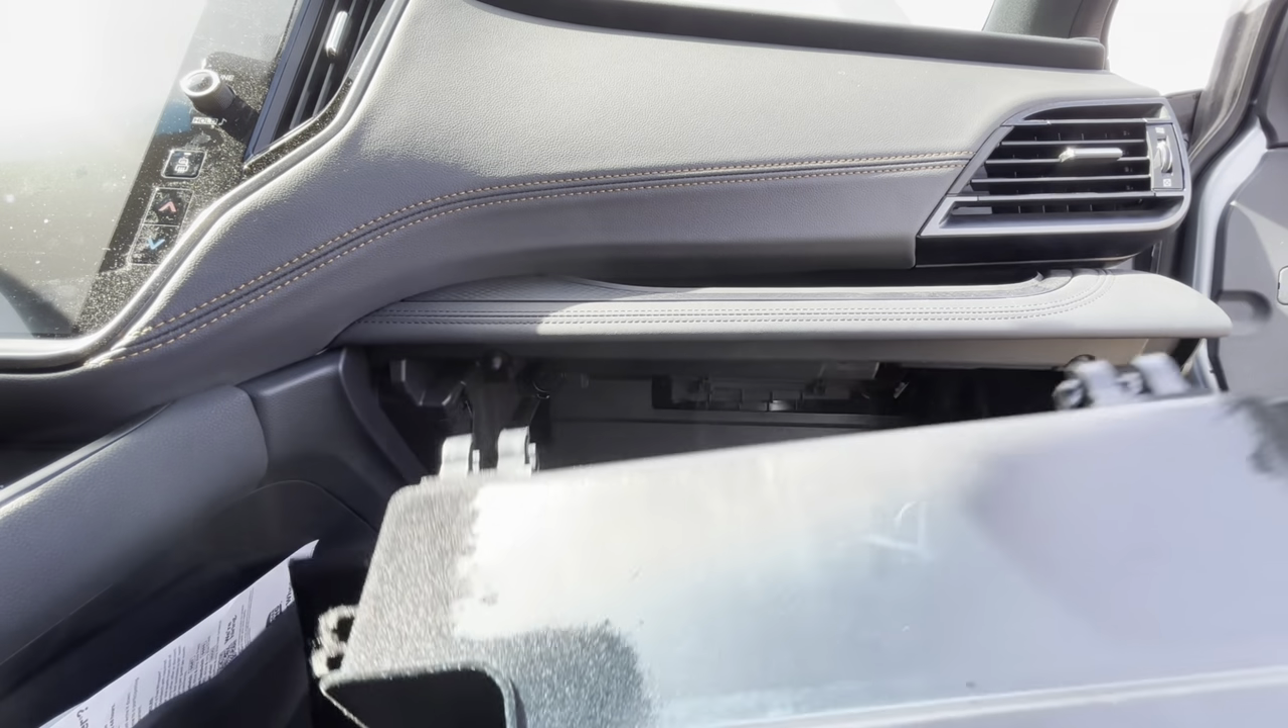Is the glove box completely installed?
No.